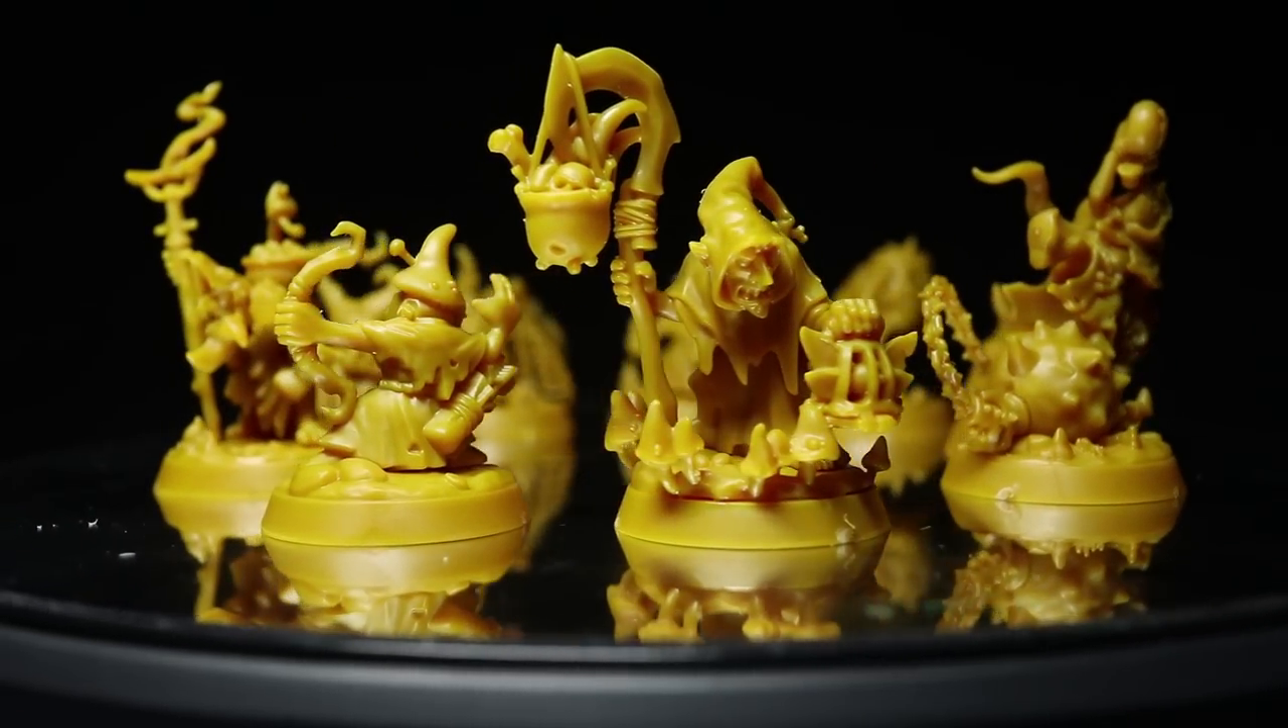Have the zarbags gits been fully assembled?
Yes.